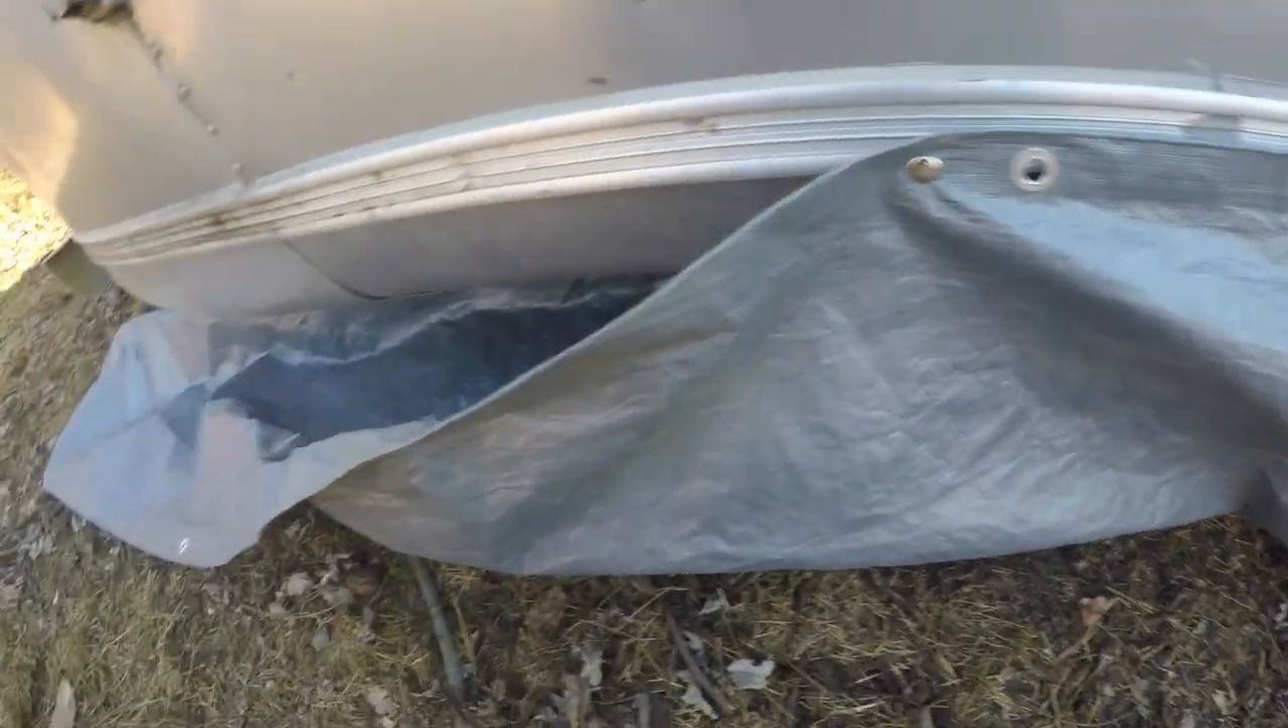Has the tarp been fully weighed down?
No.